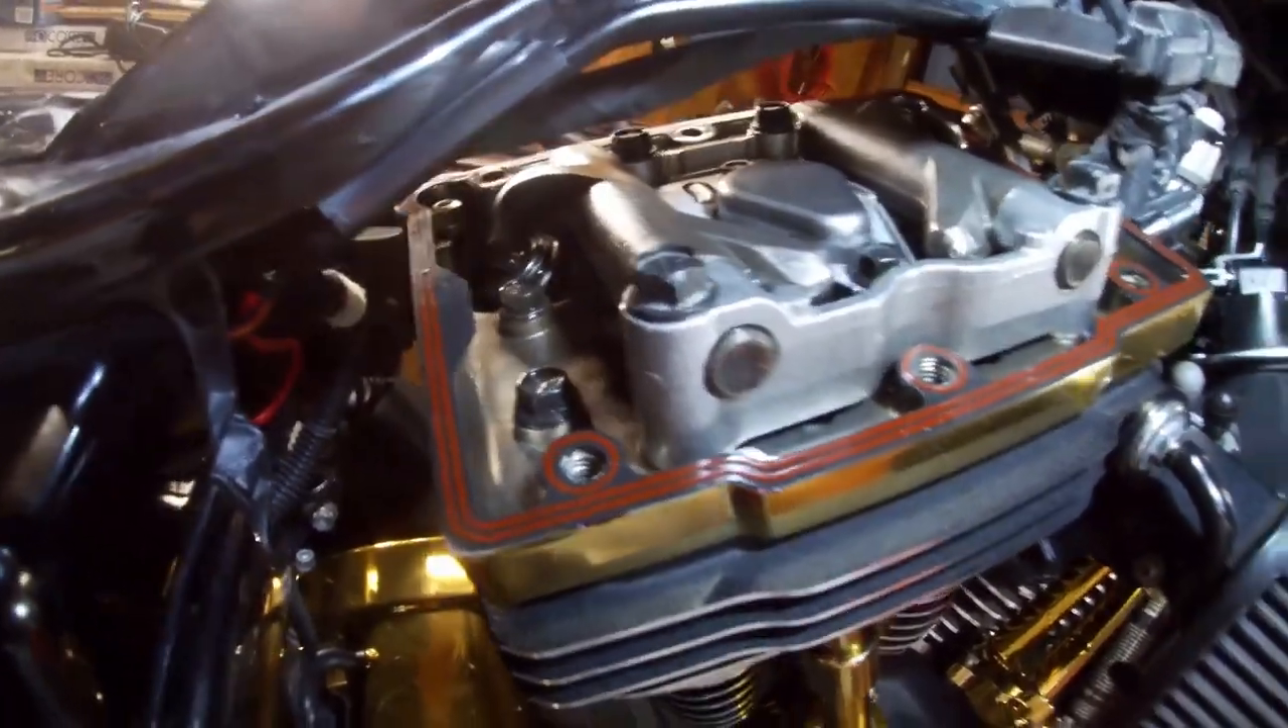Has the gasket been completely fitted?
Yes.